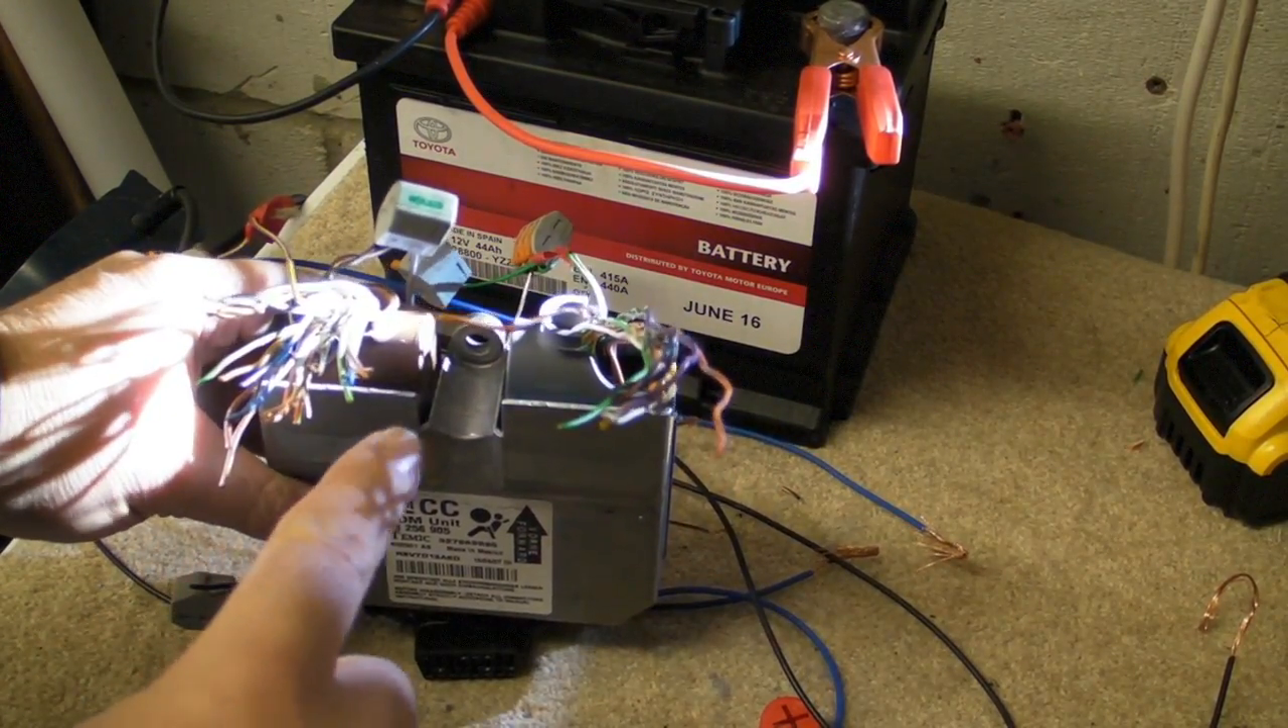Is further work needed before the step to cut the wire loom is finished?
No.